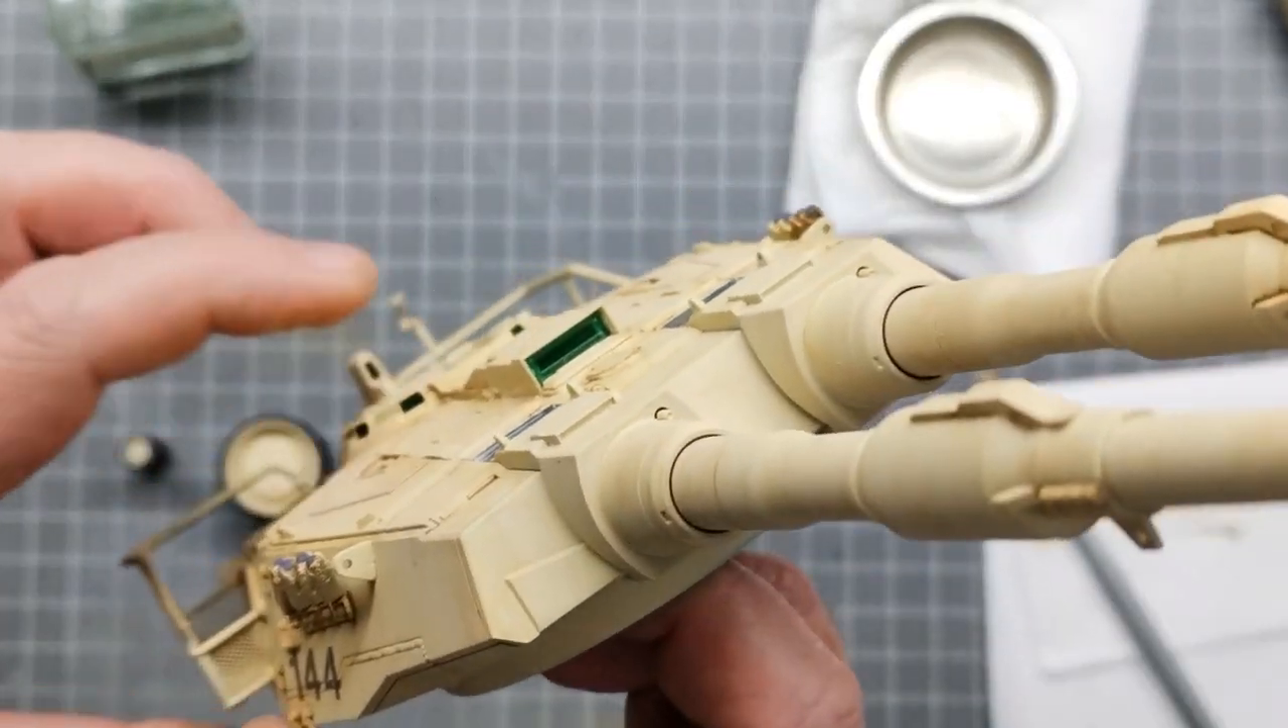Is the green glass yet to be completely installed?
No.